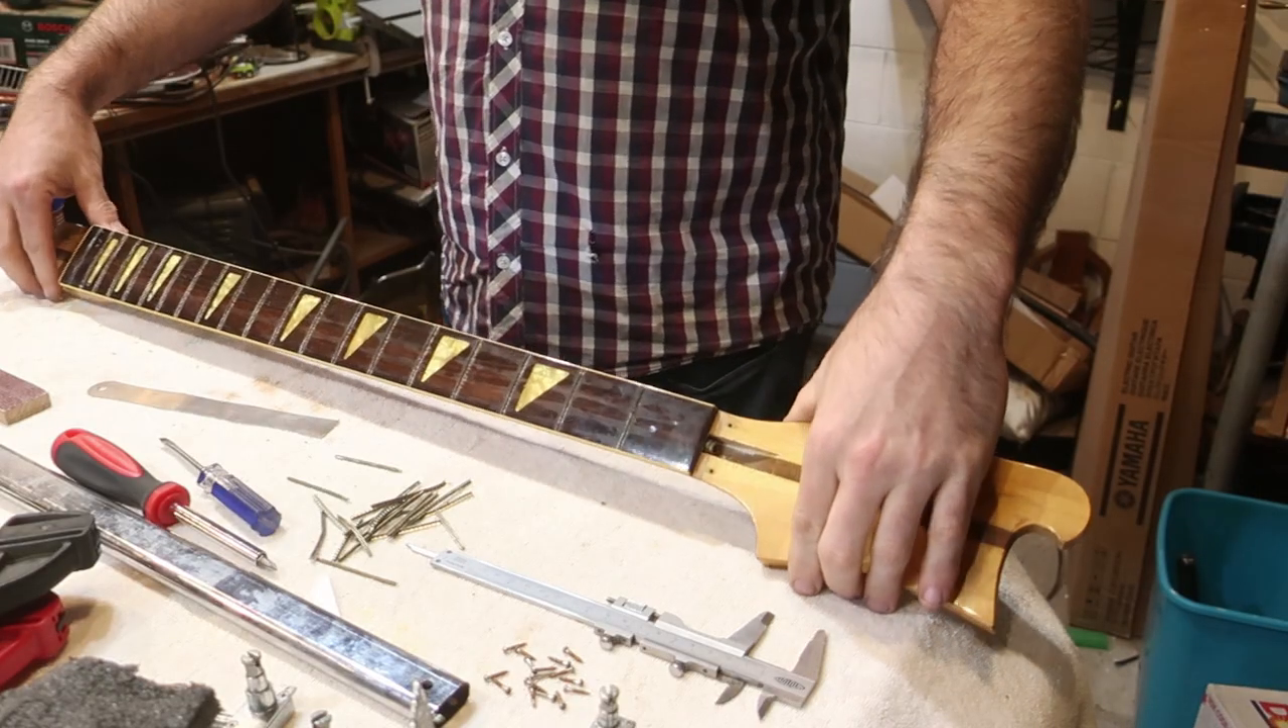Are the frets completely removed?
Yes.